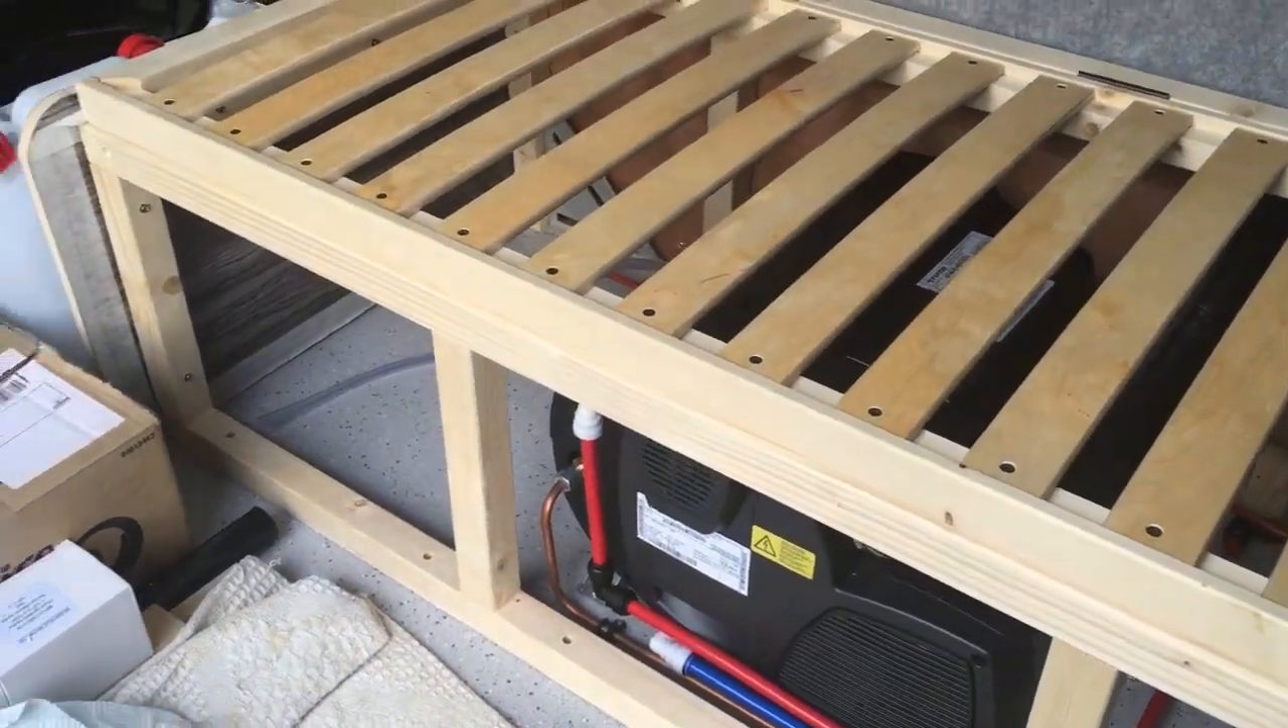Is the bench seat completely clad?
No.